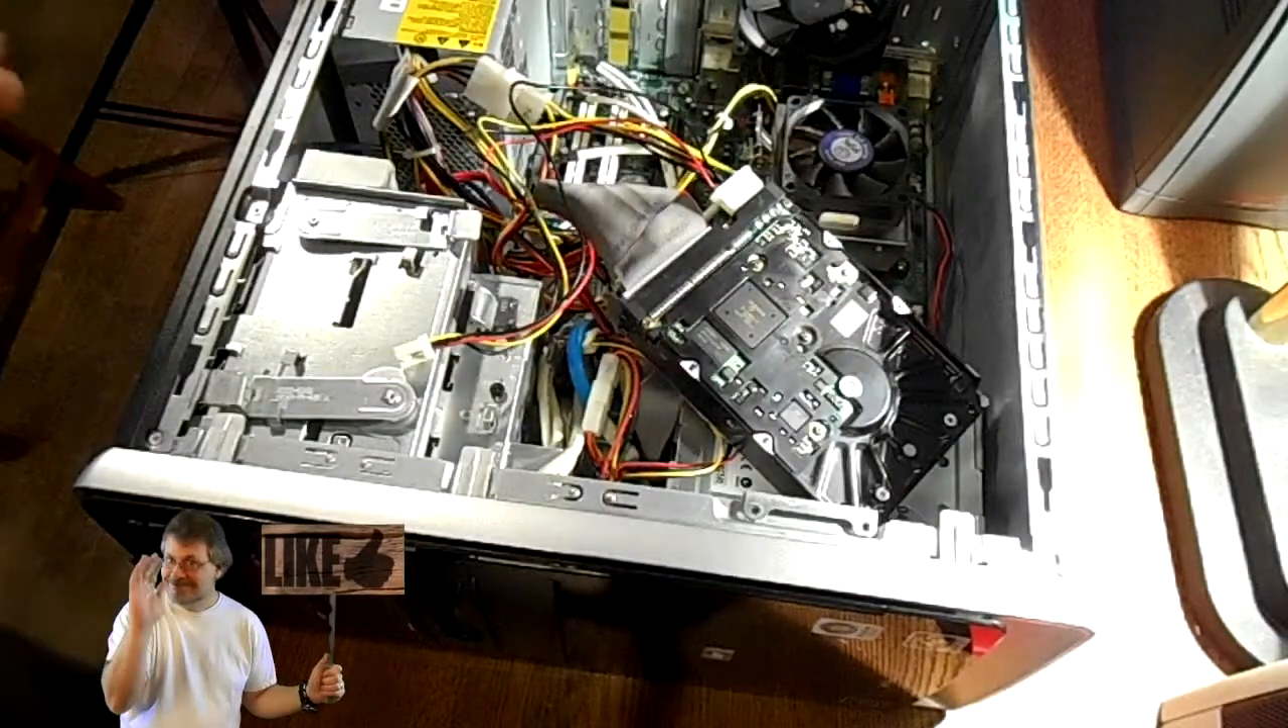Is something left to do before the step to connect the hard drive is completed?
No.